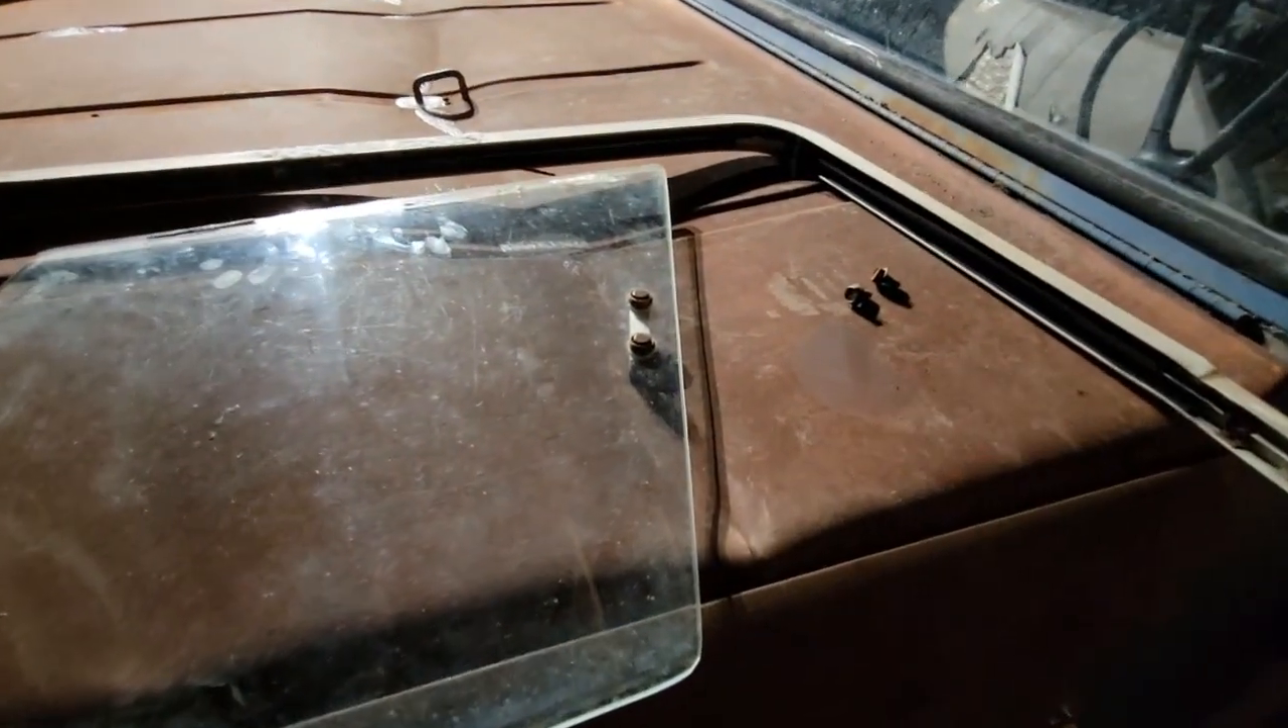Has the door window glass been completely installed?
No.